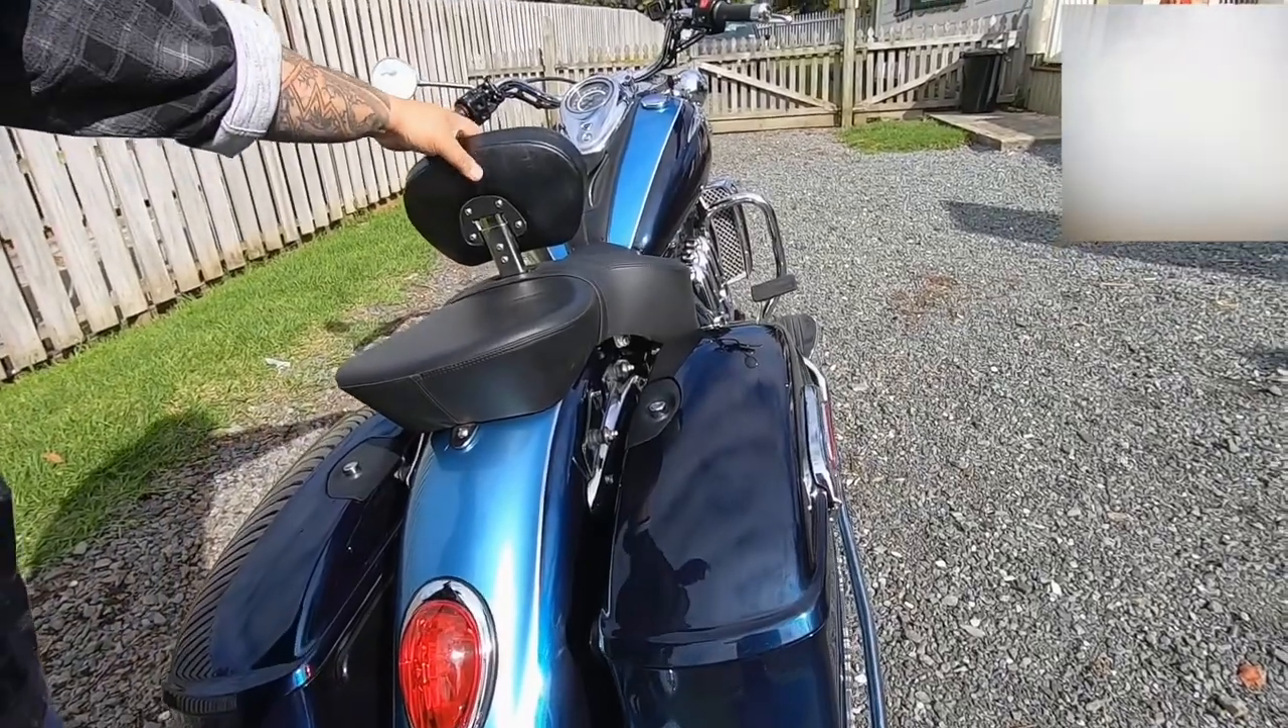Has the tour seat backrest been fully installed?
Yes.